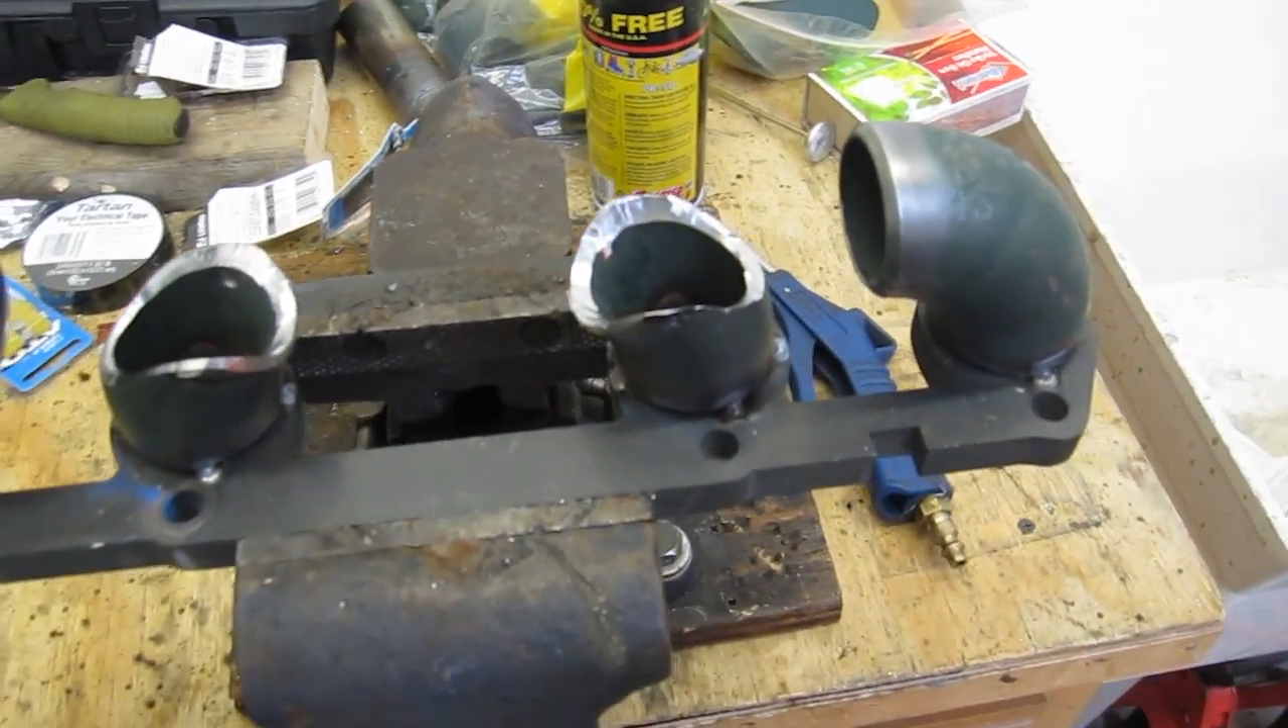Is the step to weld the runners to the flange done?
No.